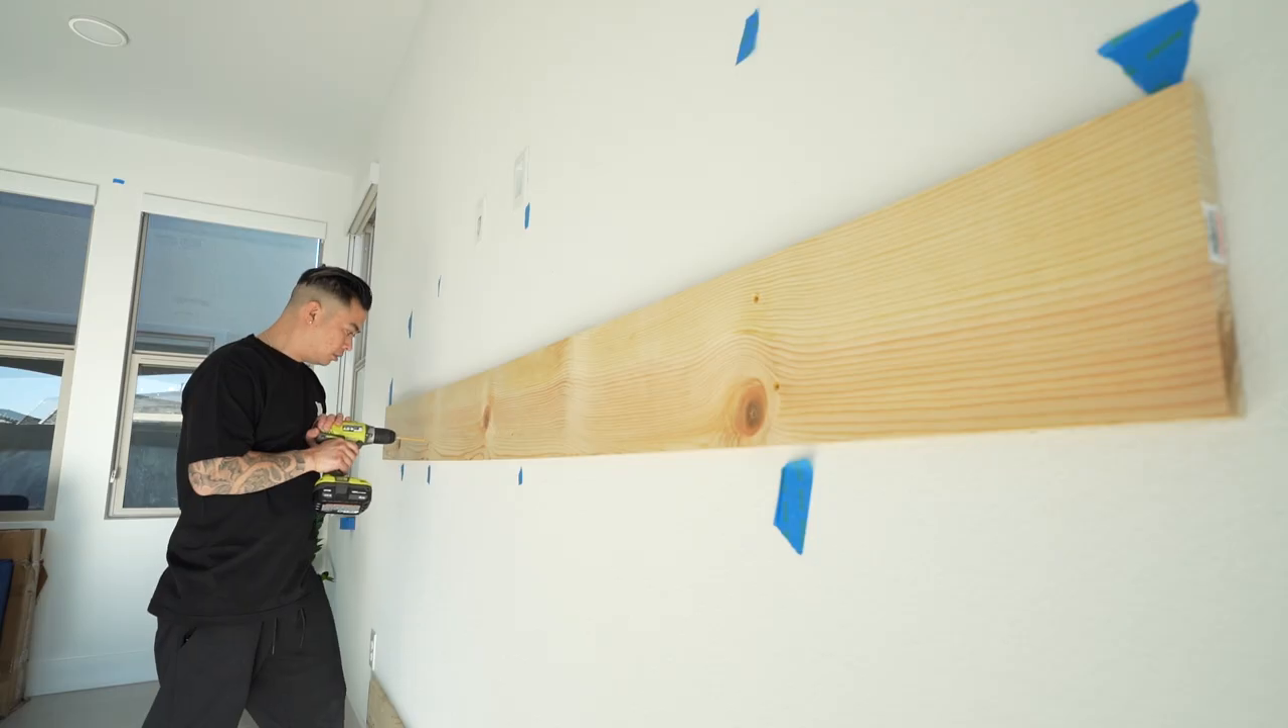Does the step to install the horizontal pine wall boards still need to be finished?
Yes.